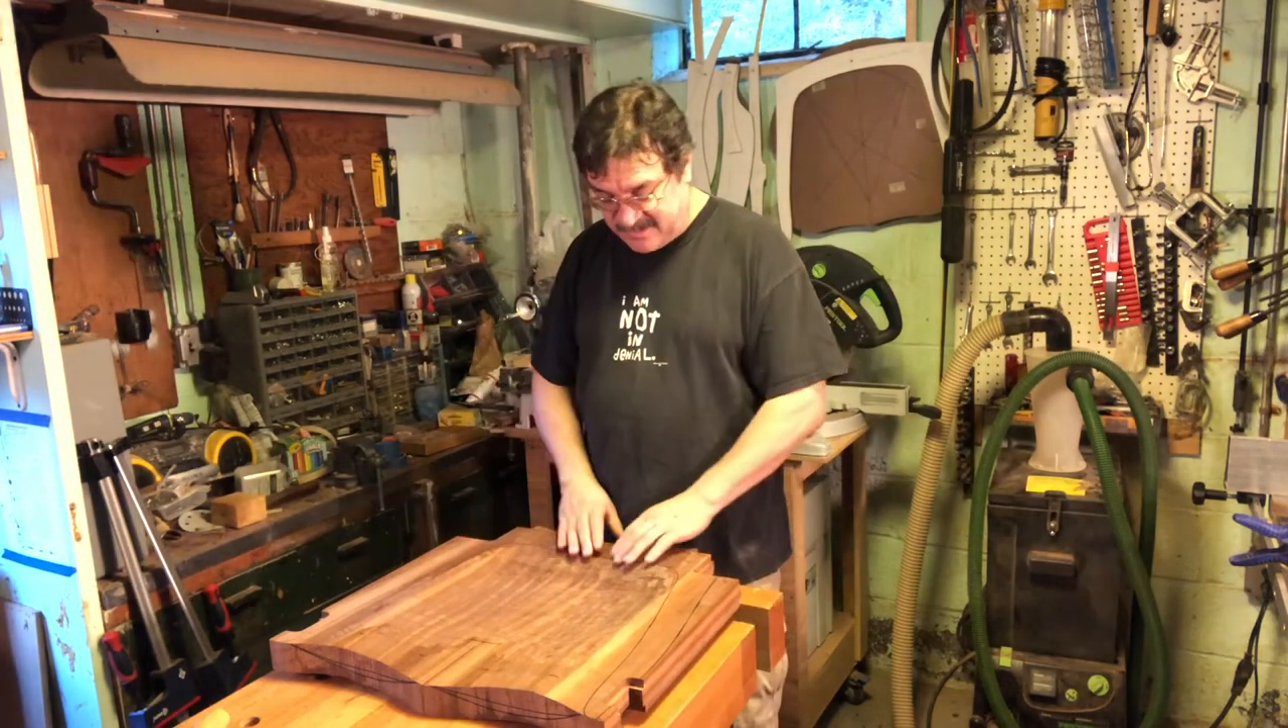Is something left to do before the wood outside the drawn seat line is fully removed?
Yes.